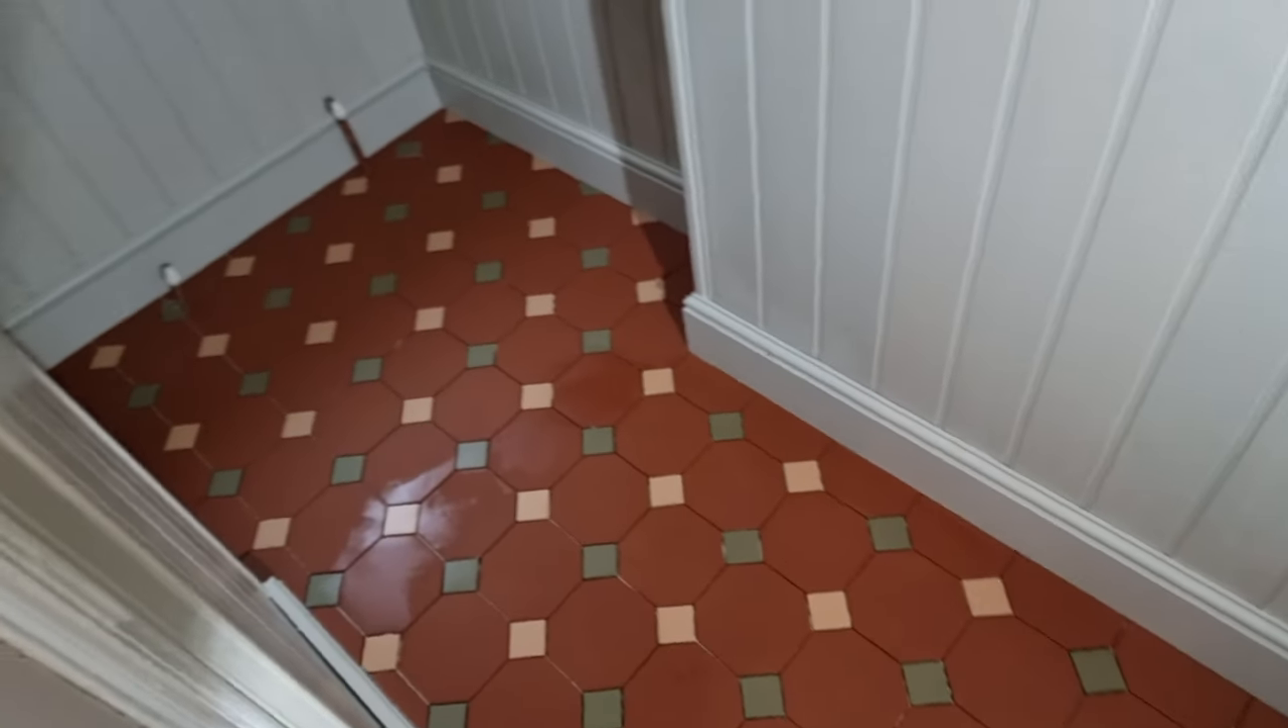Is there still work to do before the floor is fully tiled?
No.